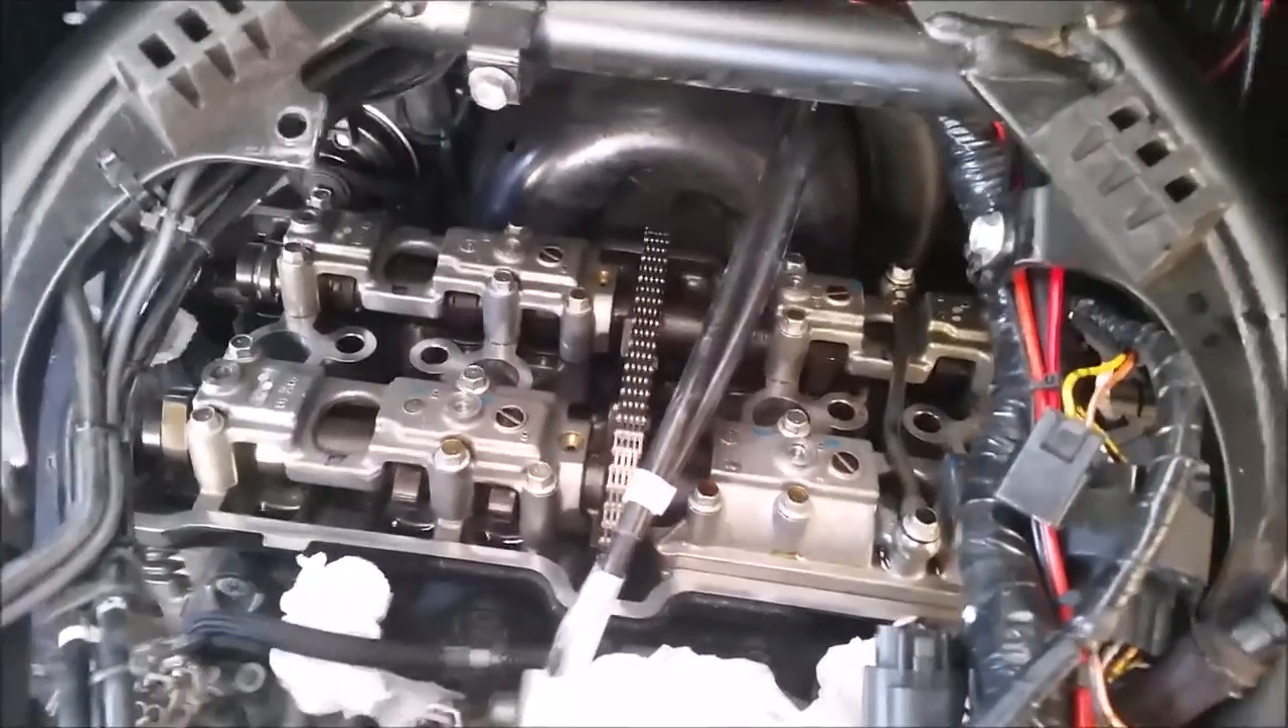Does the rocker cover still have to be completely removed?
No.